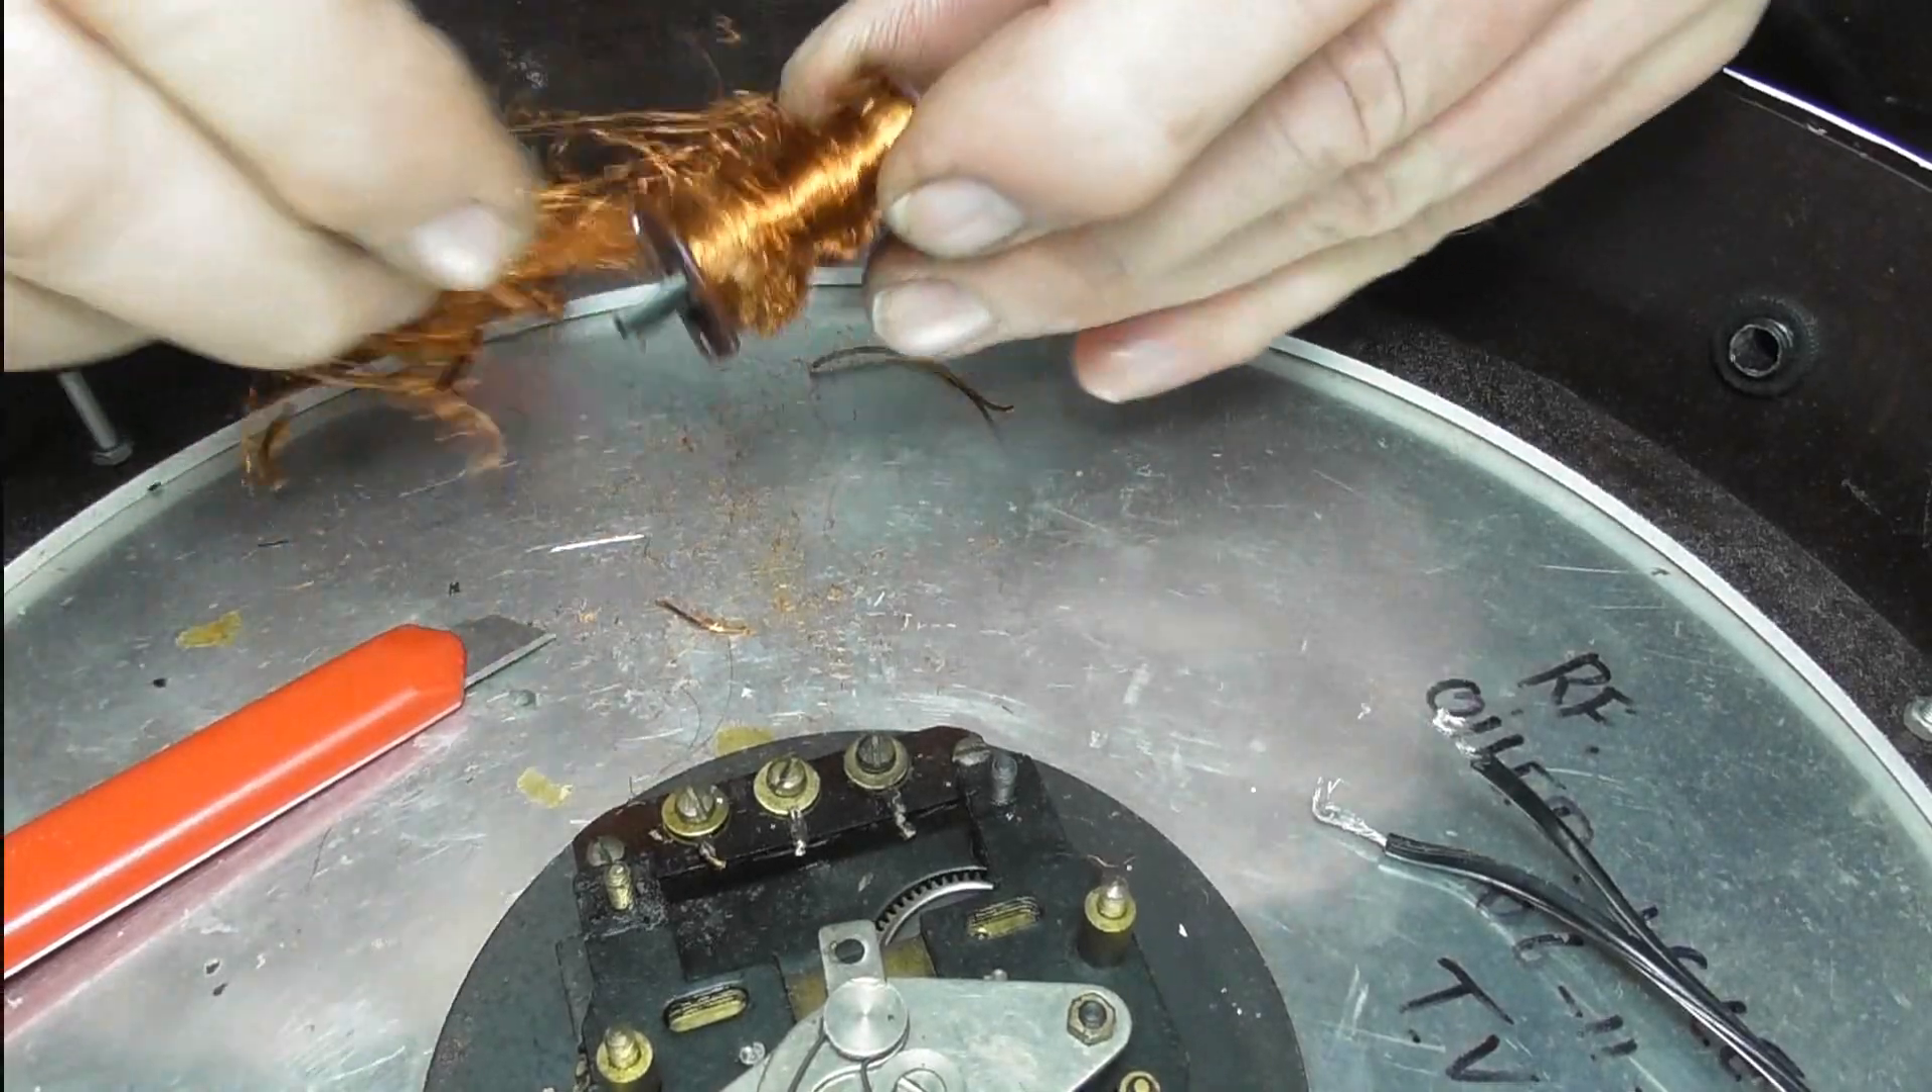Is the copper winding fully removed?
No.